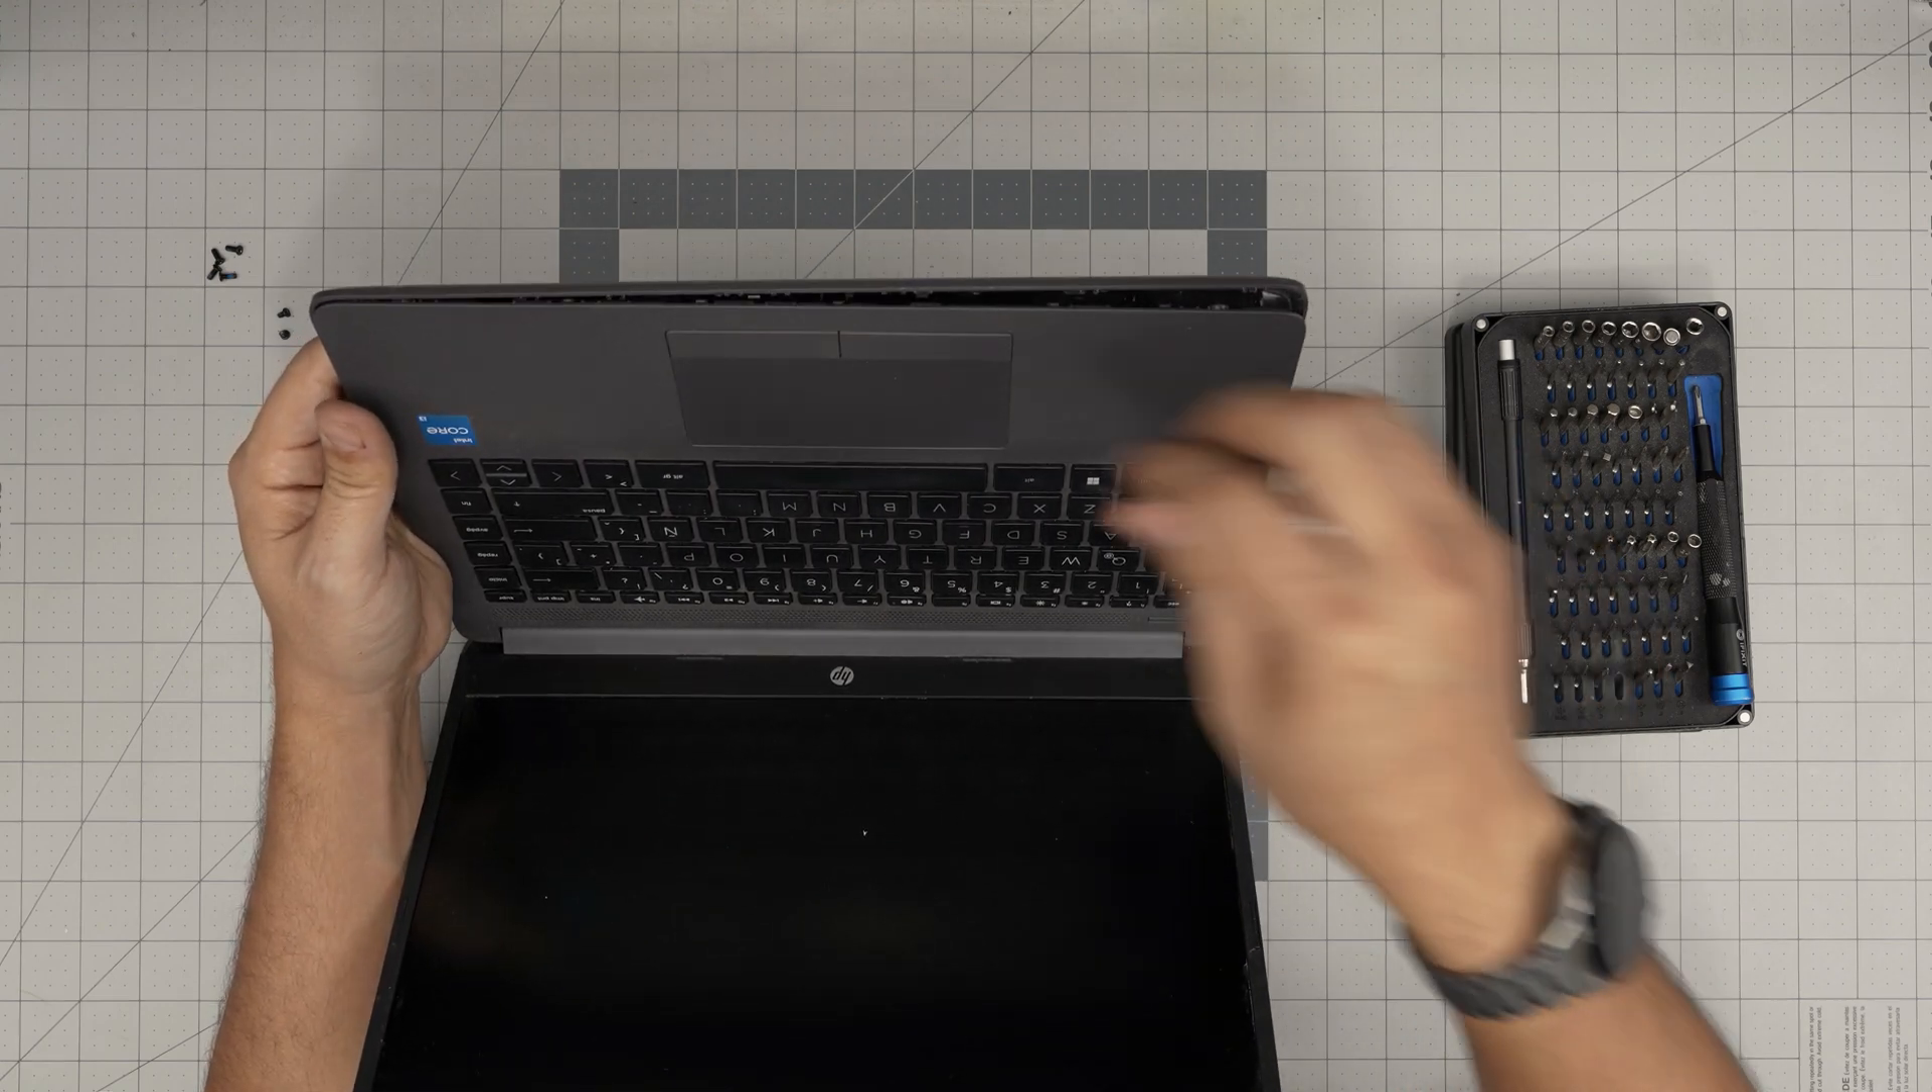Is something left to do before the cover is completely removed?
Yes.